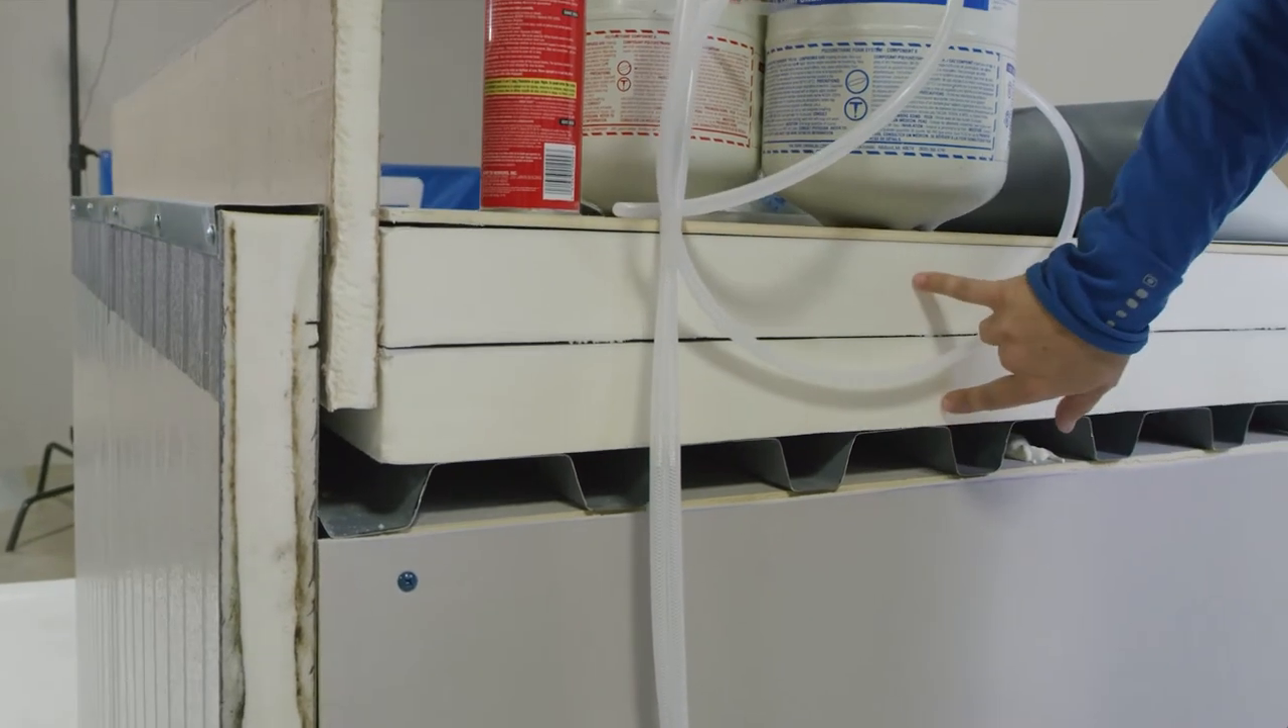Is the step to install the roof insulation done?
Yes.